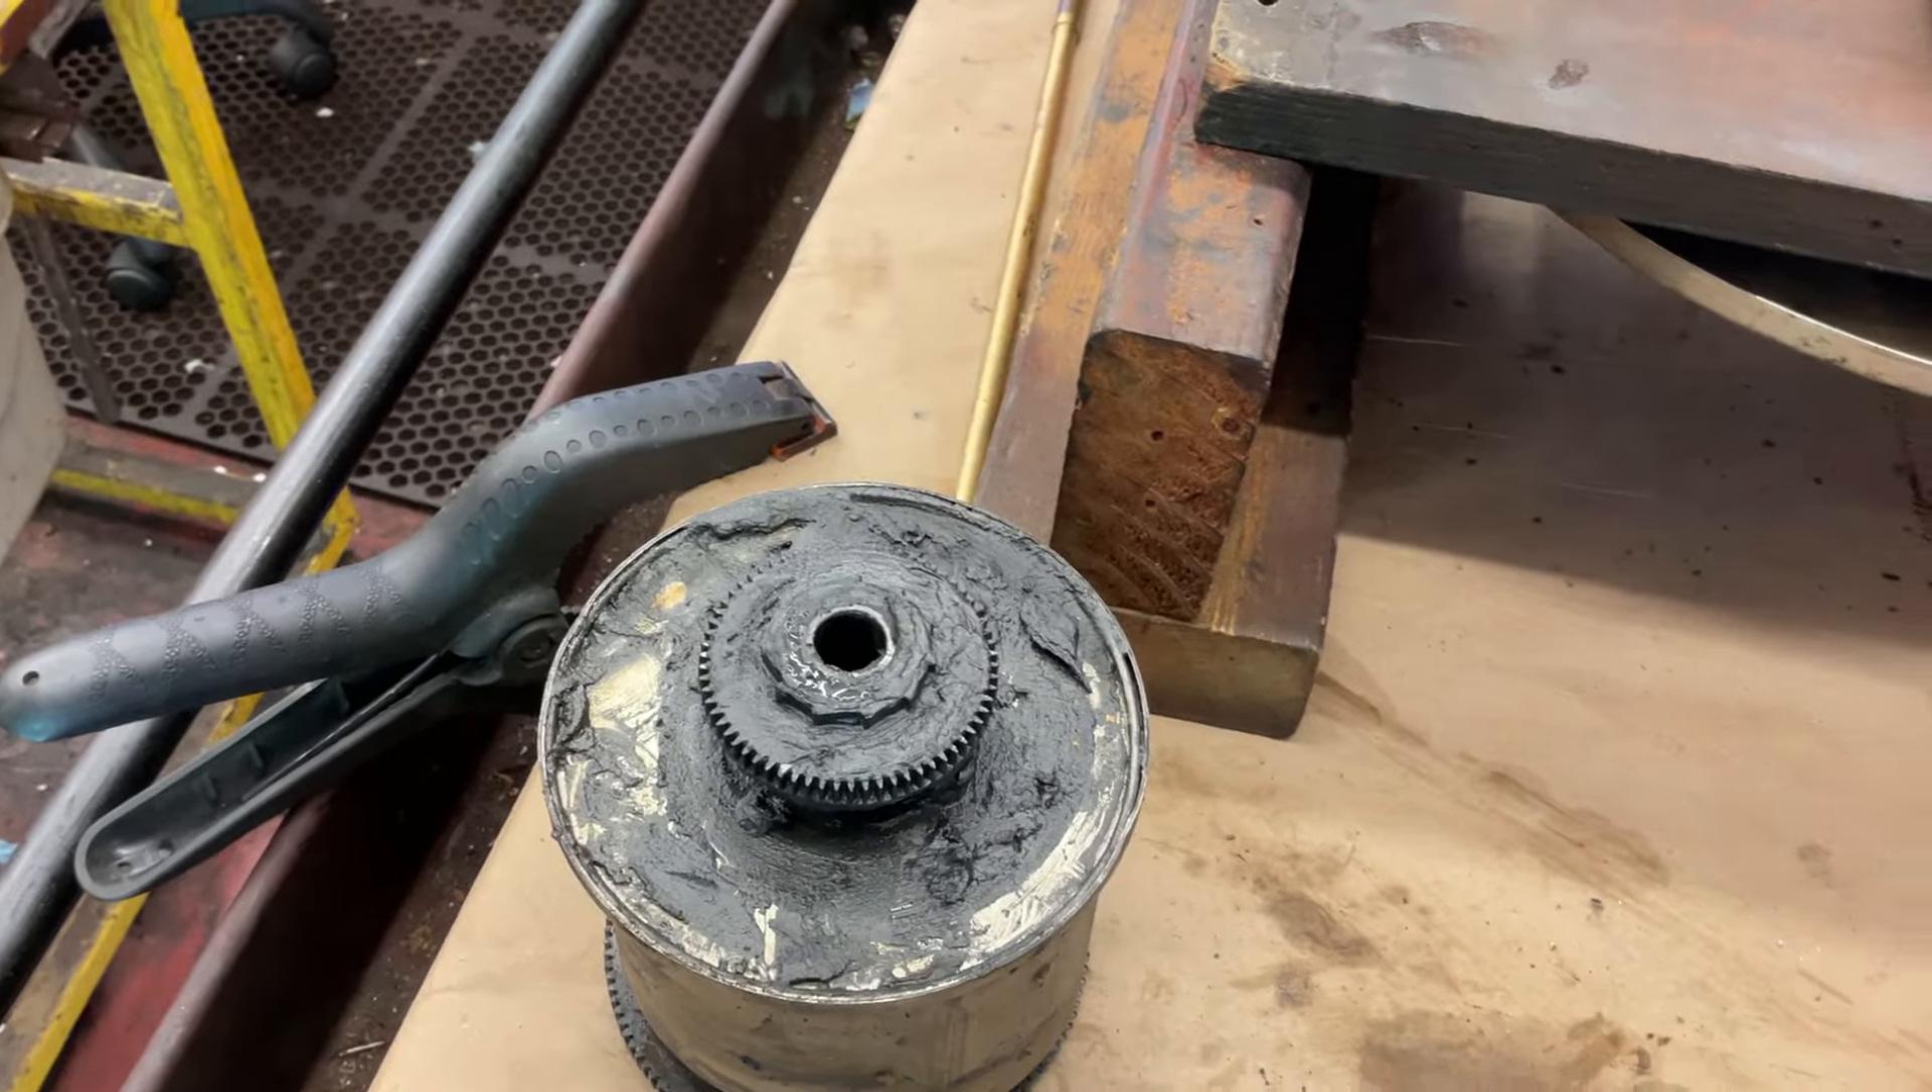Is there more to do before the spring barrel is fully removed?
No.